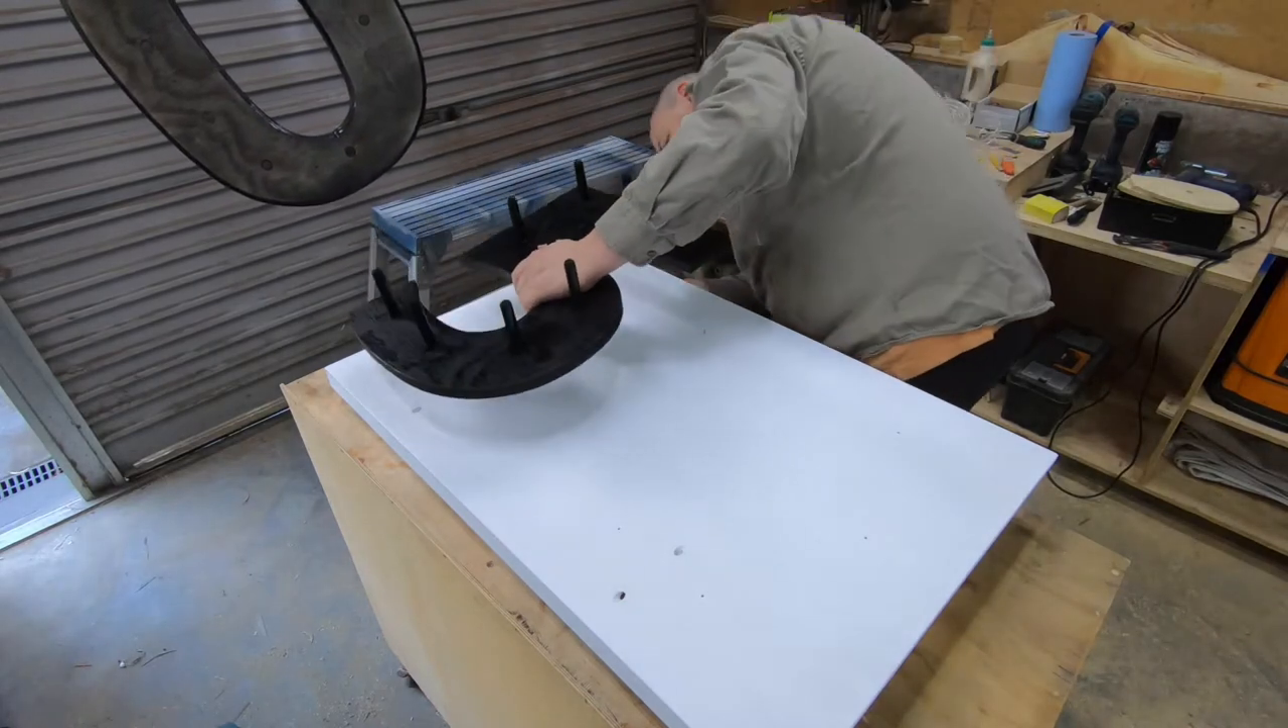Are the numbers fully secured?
No.